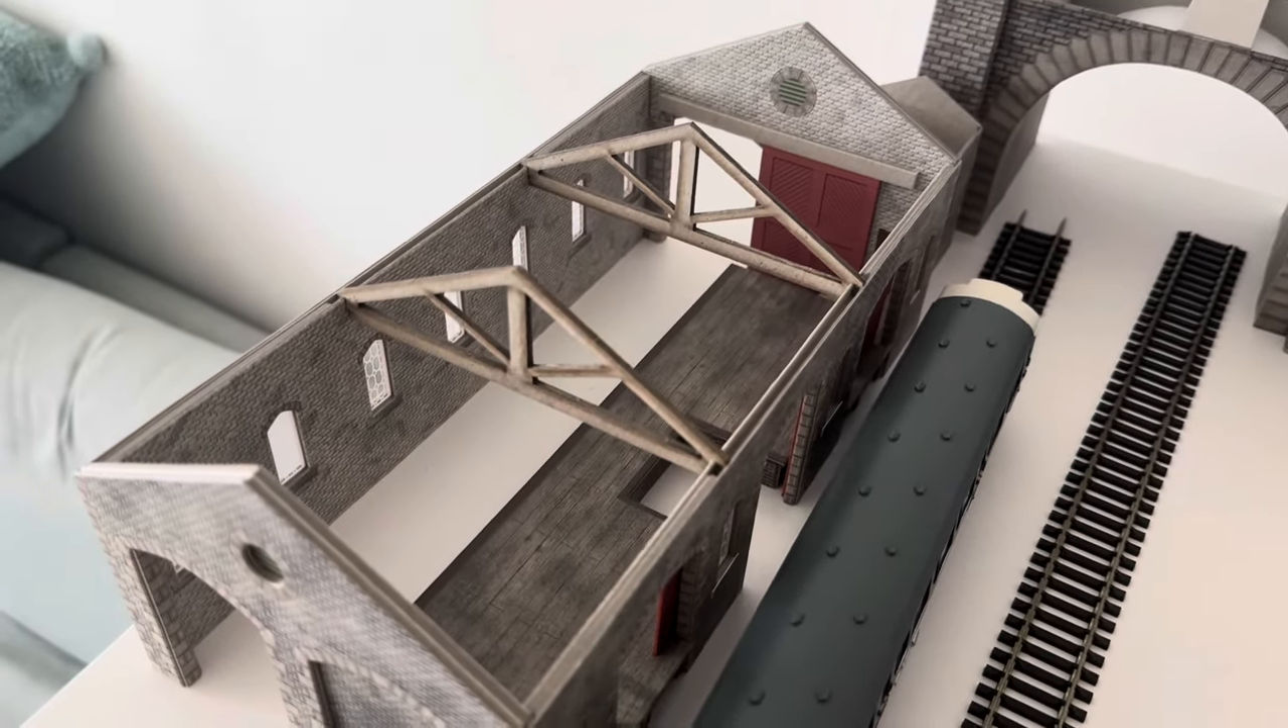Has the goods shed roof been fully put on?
No.